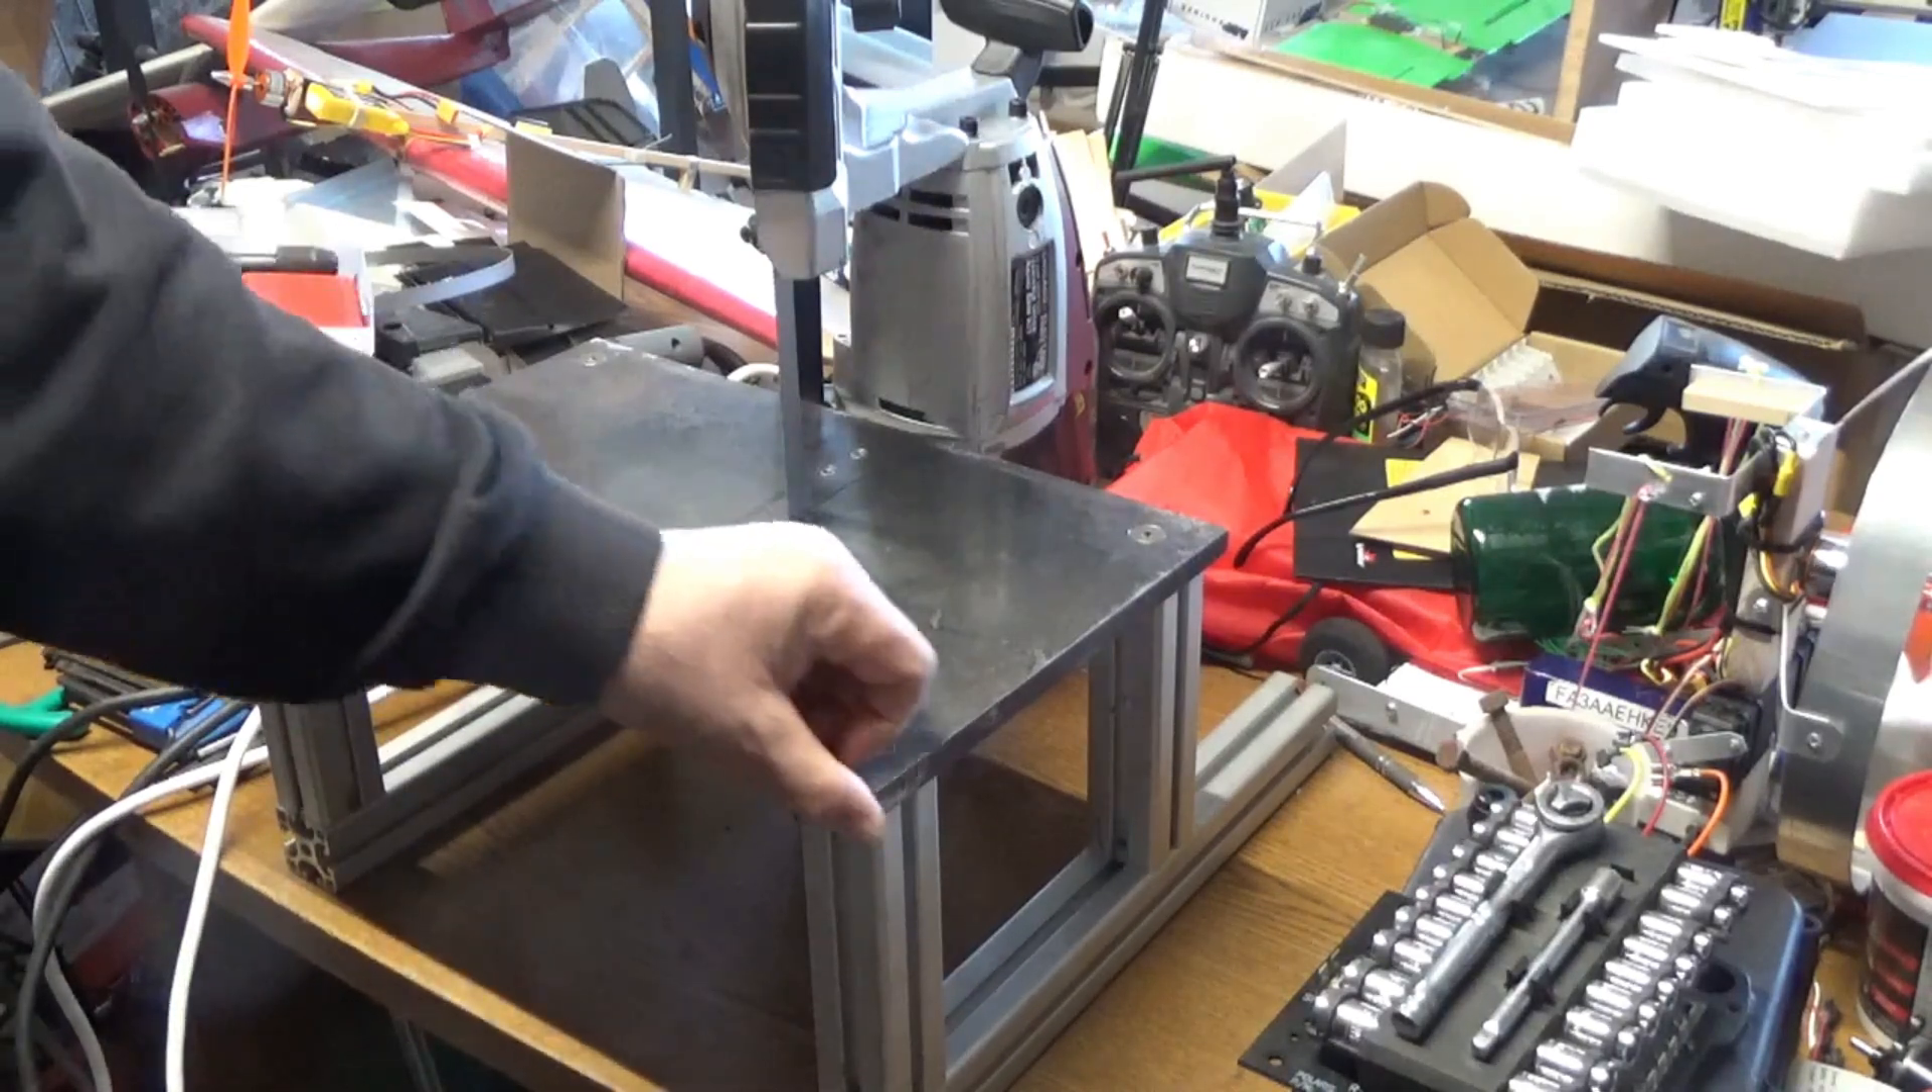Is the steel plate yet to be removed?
Yes.